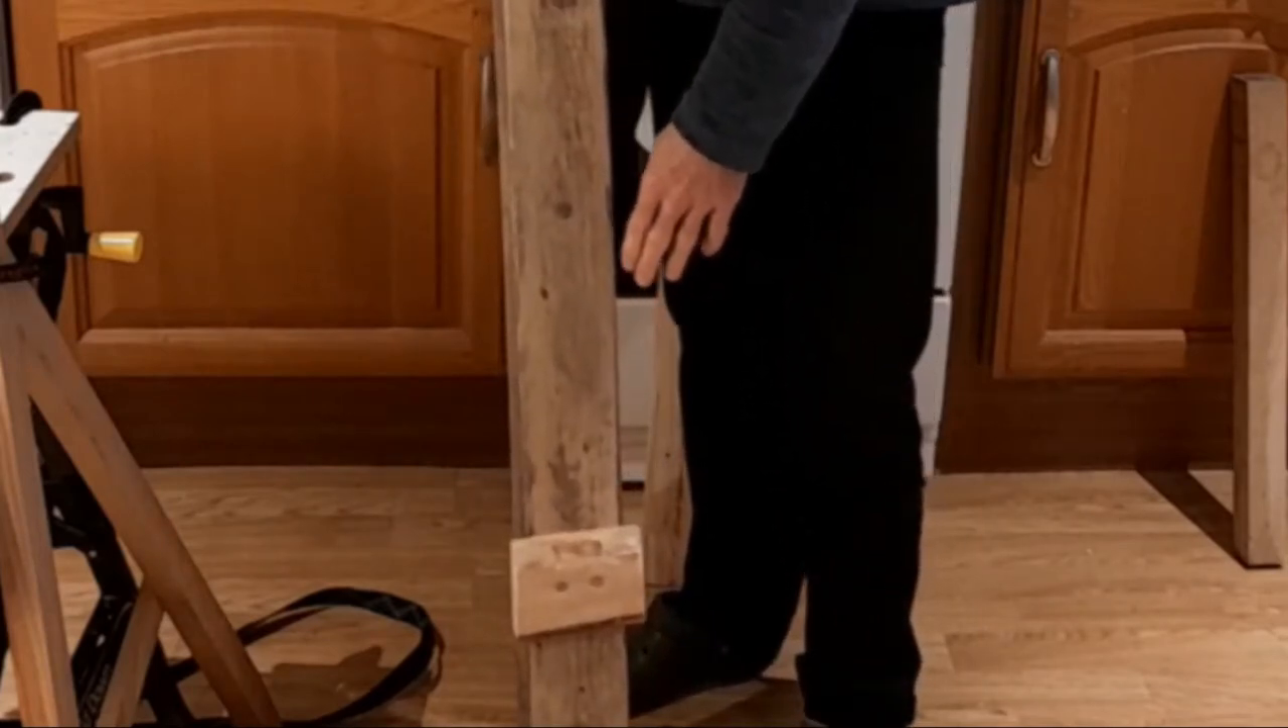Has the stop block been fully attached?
Yes.